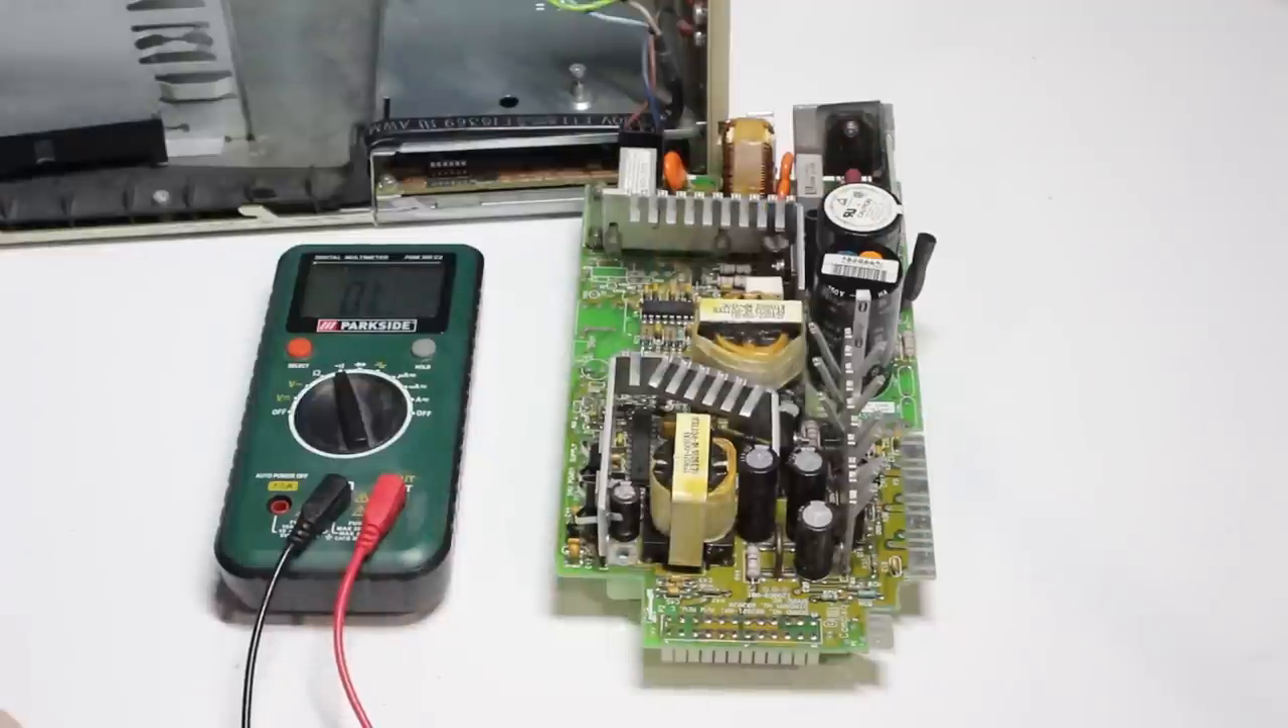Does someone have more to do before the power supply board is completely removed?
No.